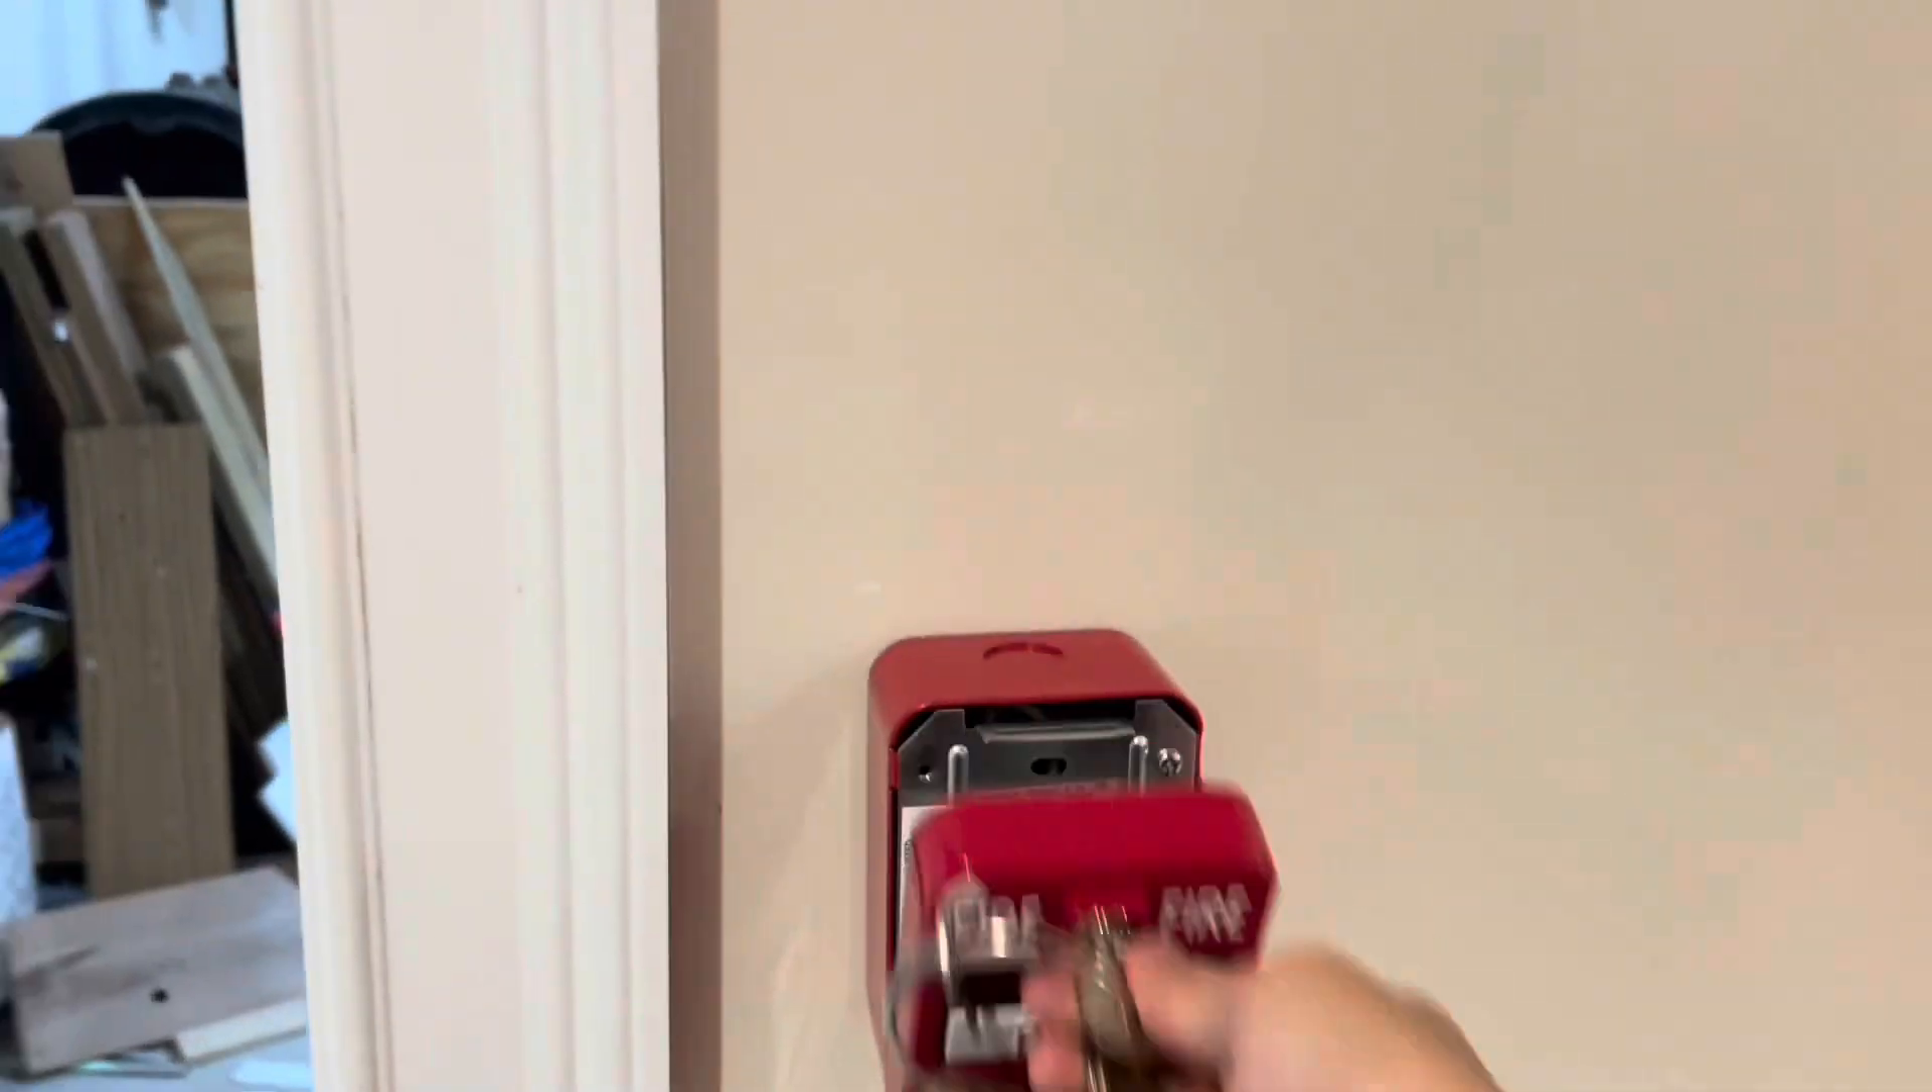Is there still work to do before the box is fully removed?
Yes.